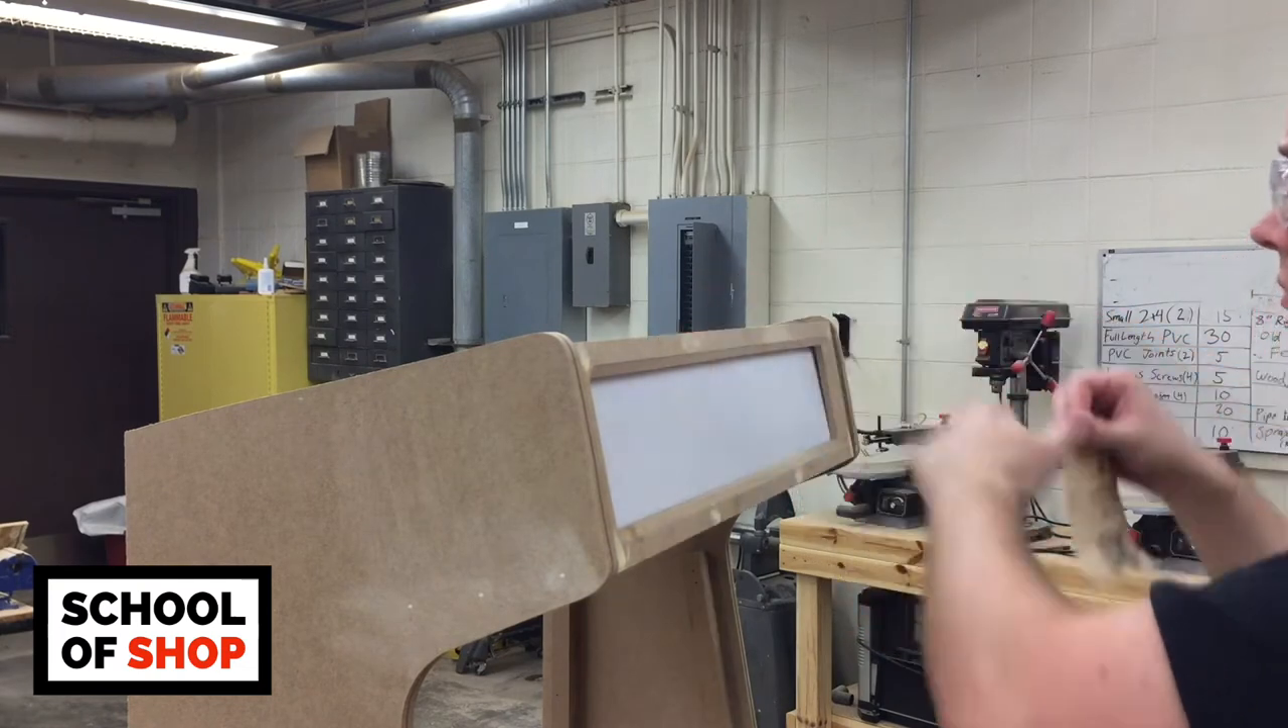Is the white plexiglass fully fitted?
Yes.